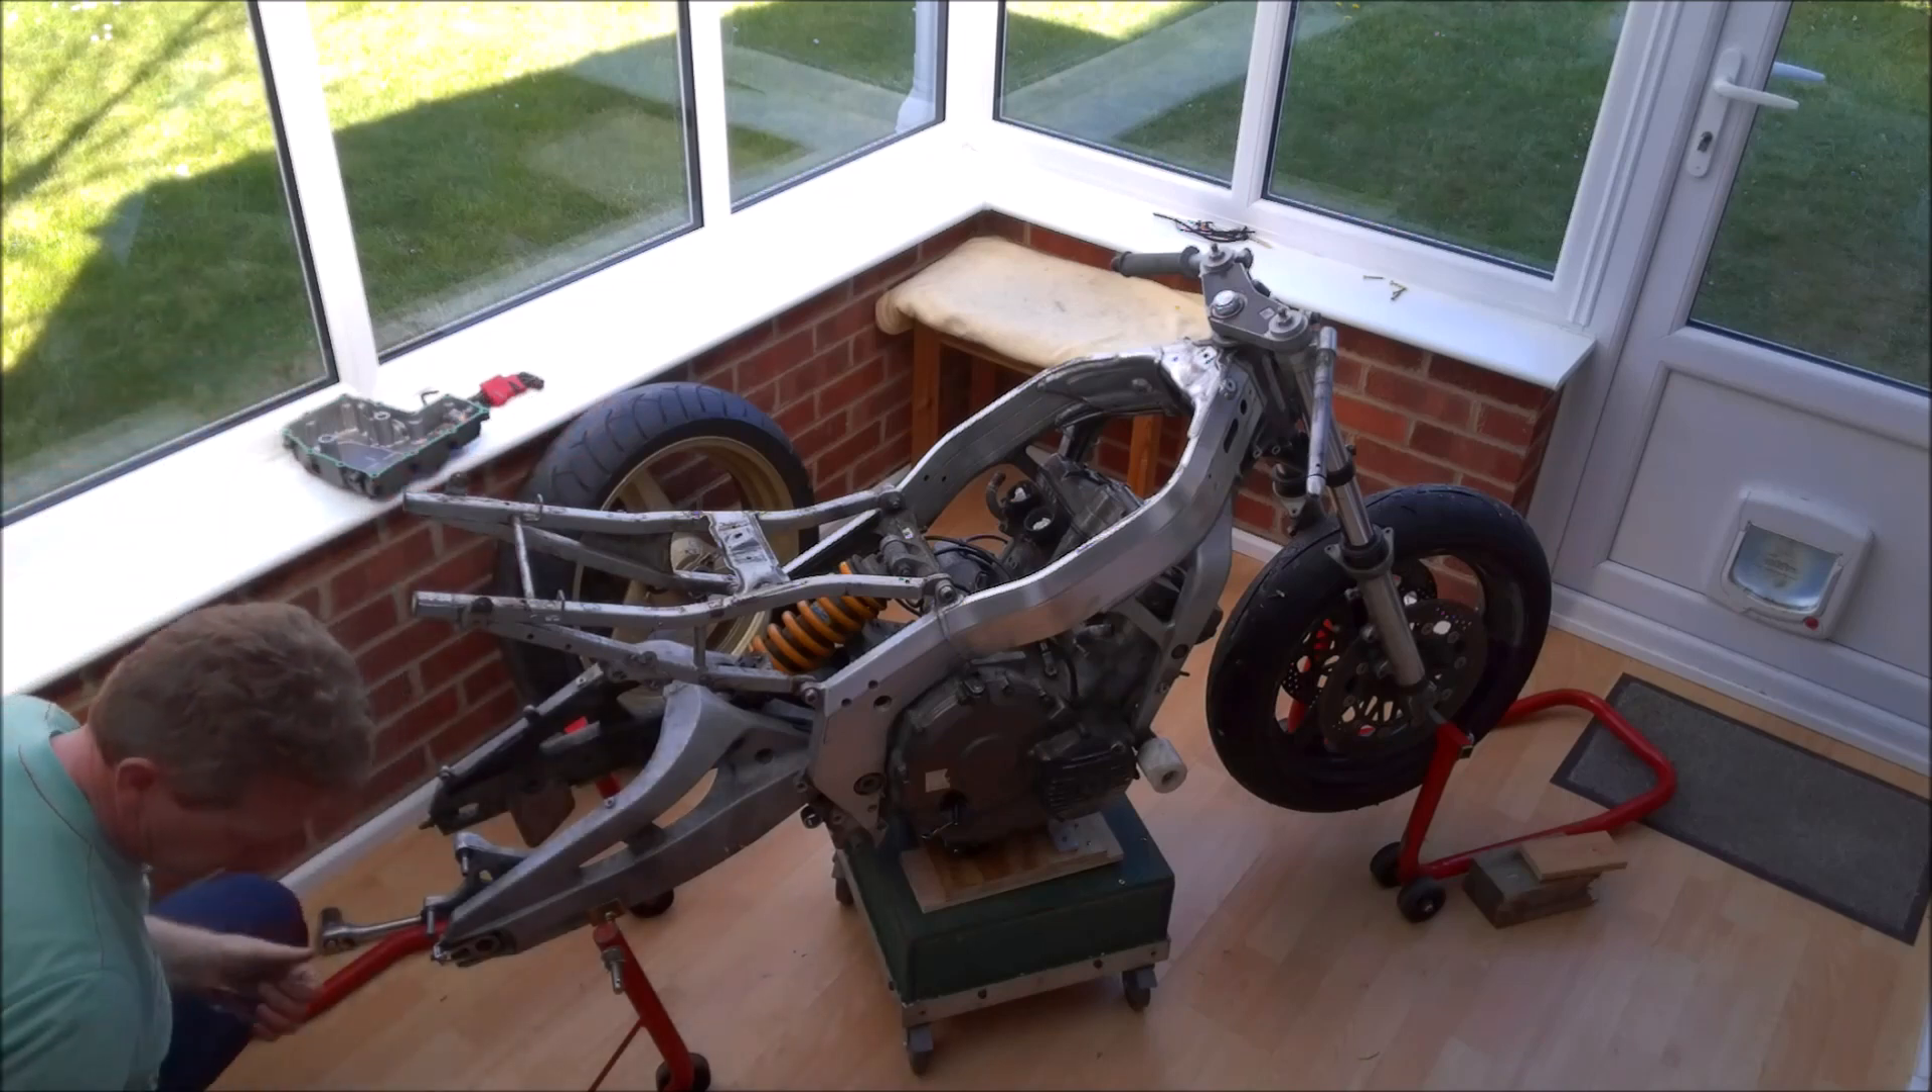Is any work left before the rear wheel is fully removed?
No.